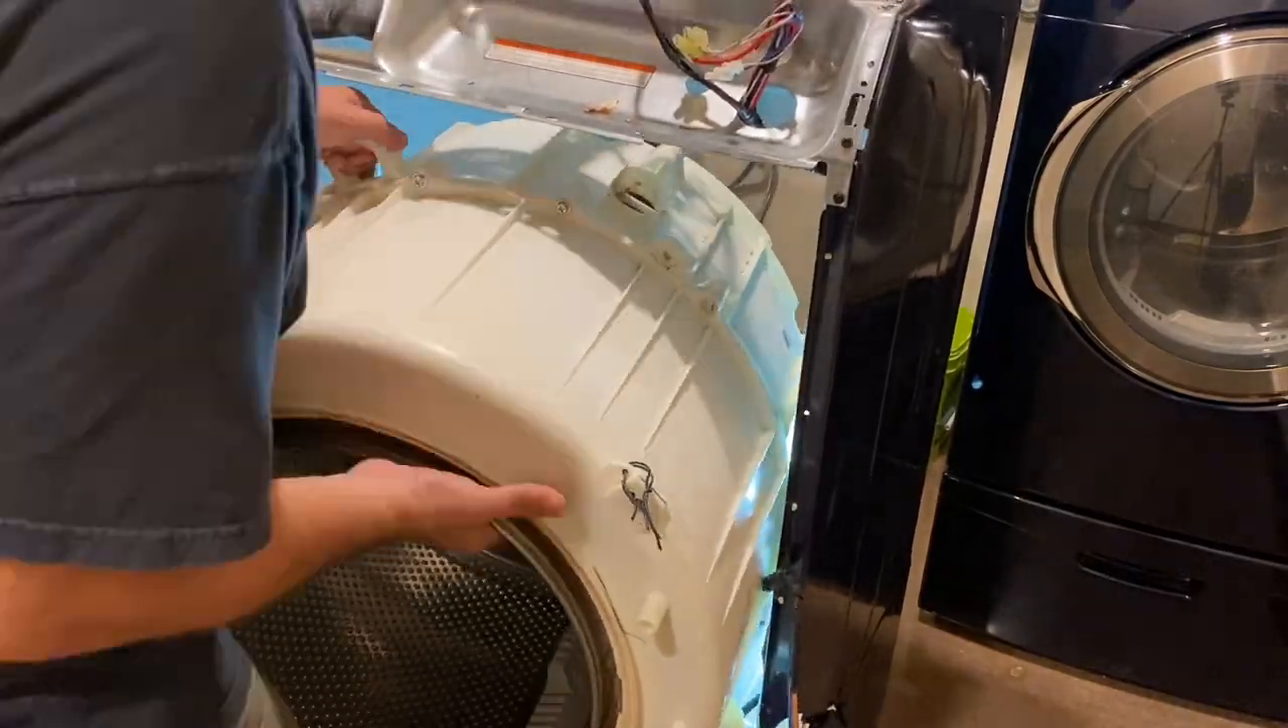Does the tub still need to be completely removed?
Yes.